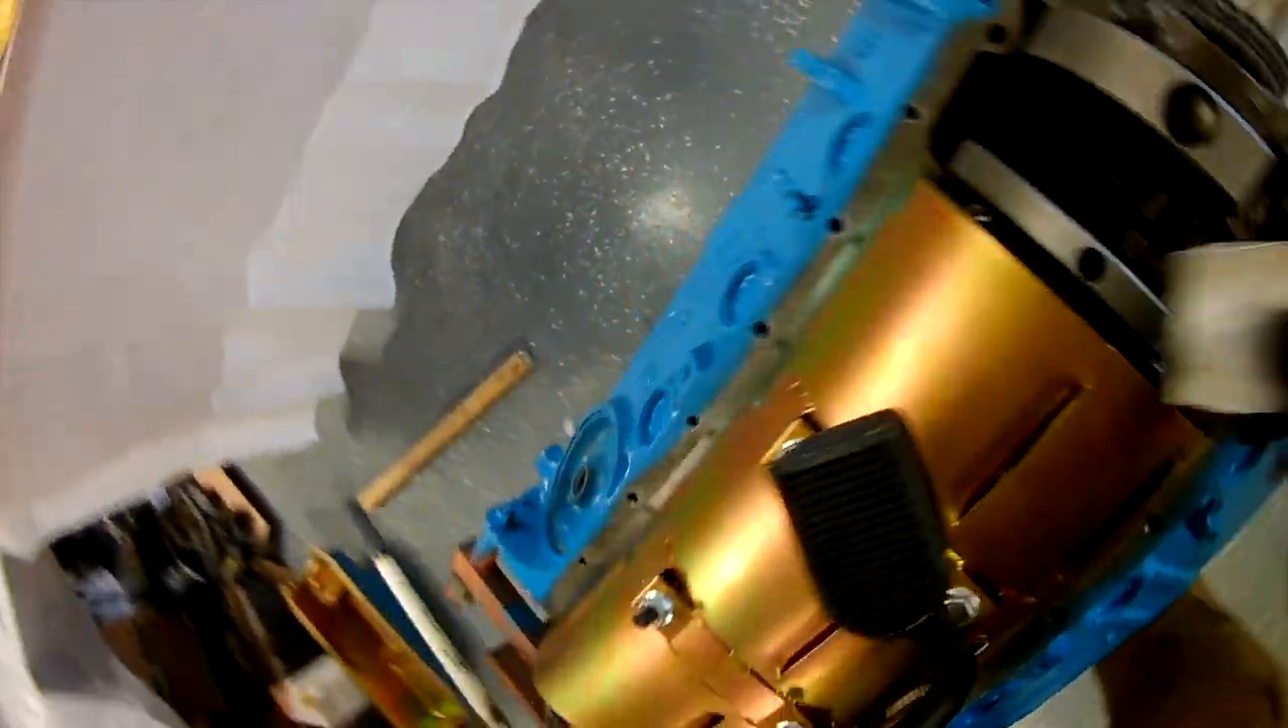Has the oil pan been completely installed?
No.